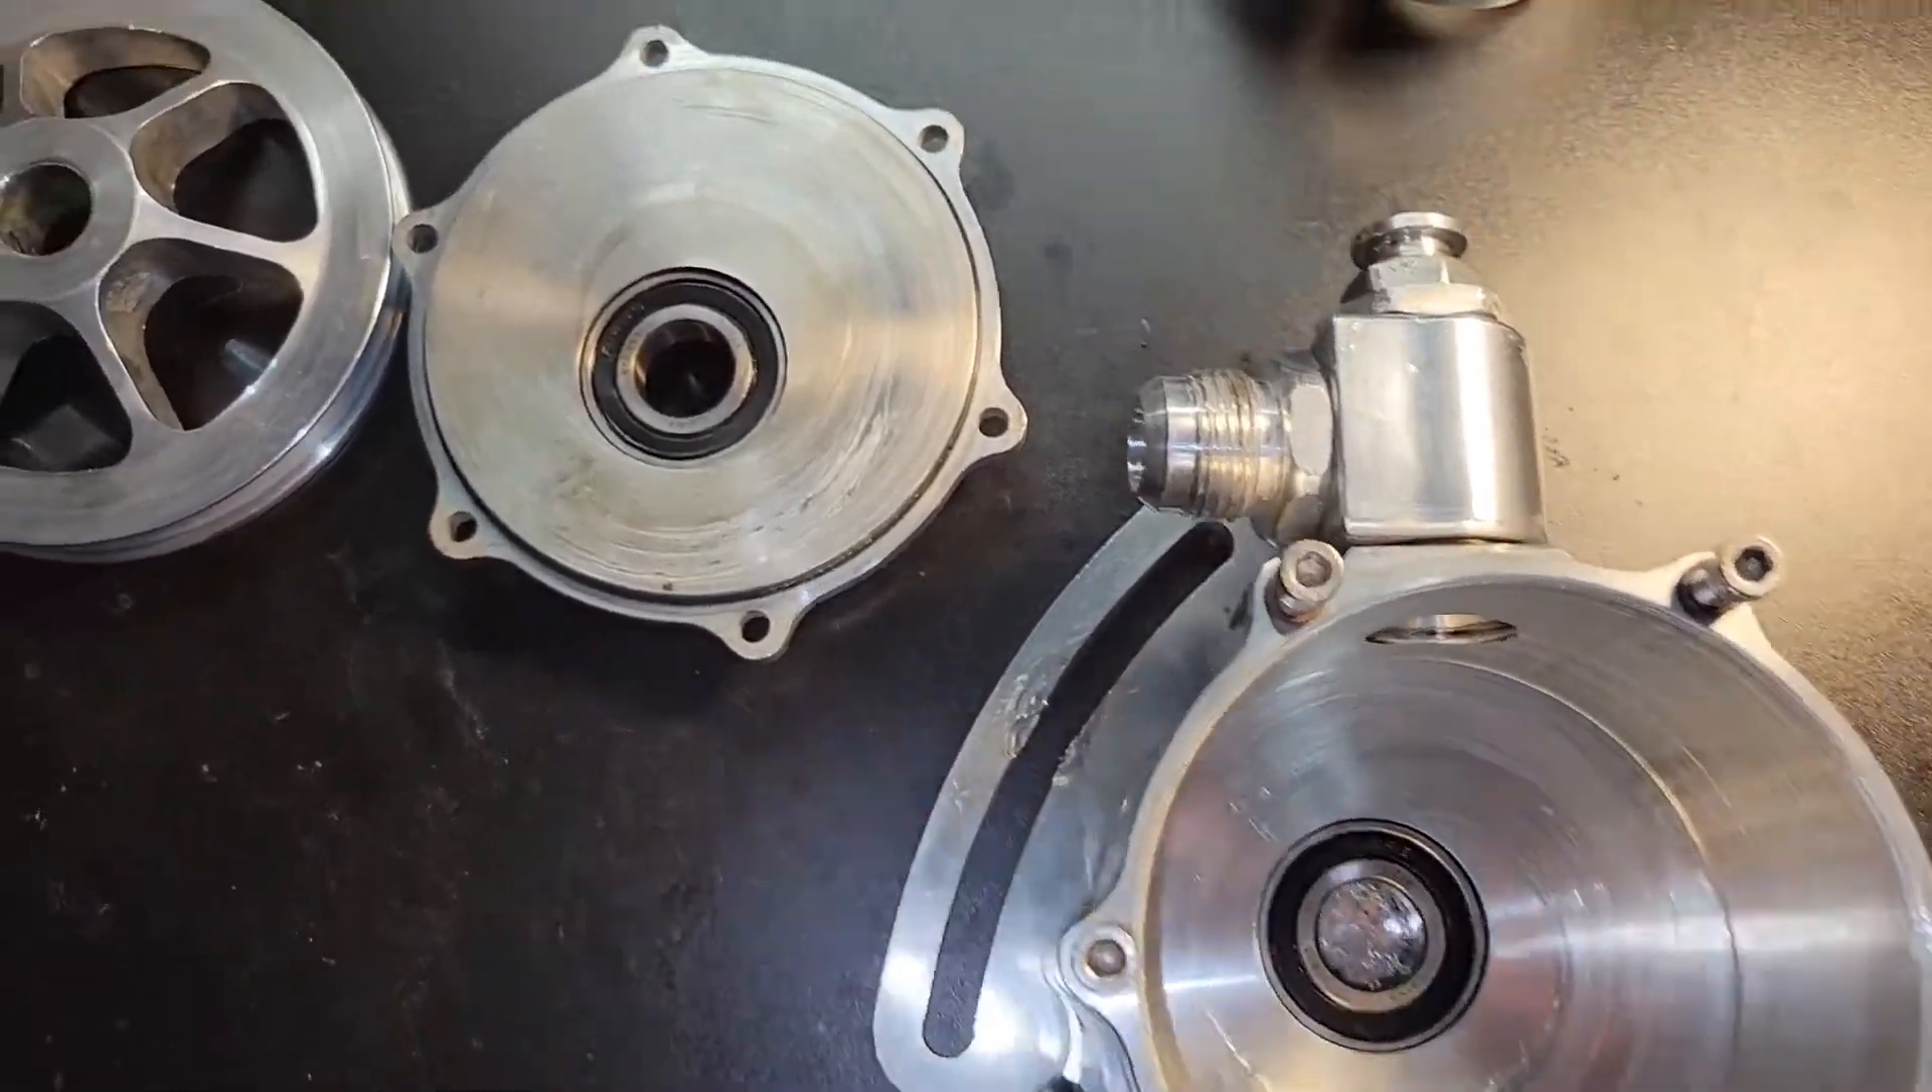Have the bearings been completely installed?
Yes.